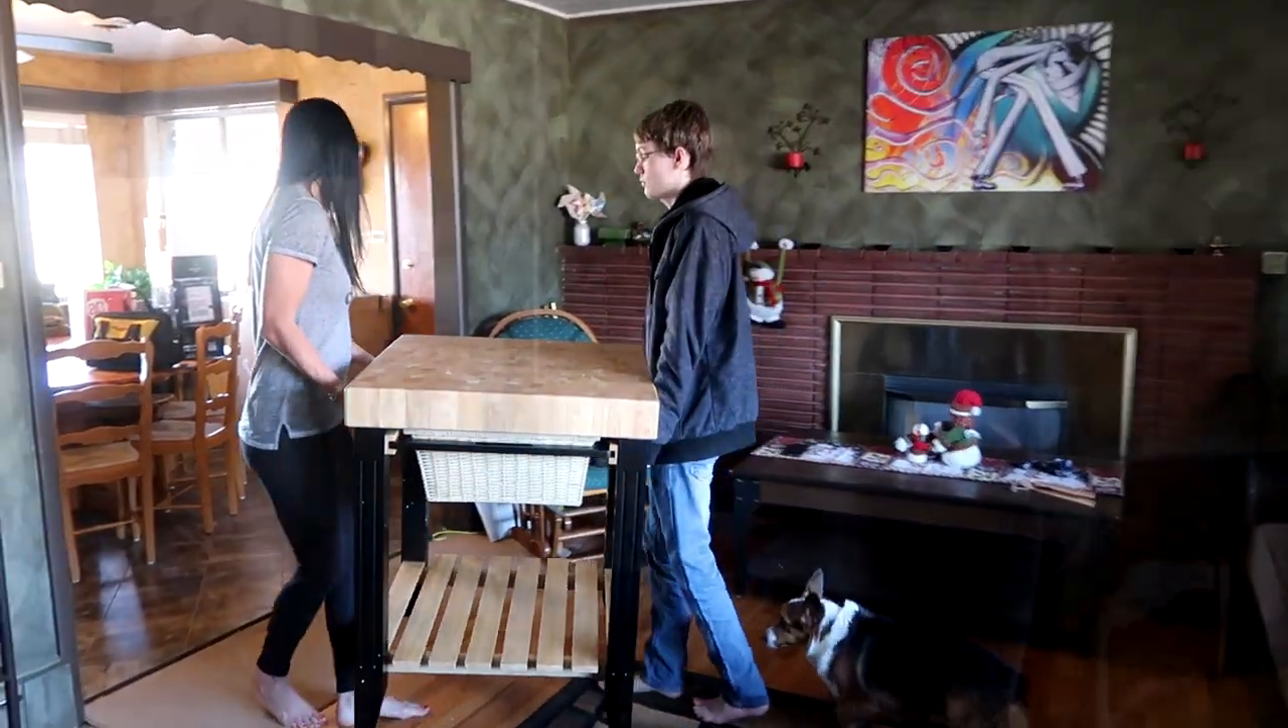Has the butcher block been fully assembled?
Yes.